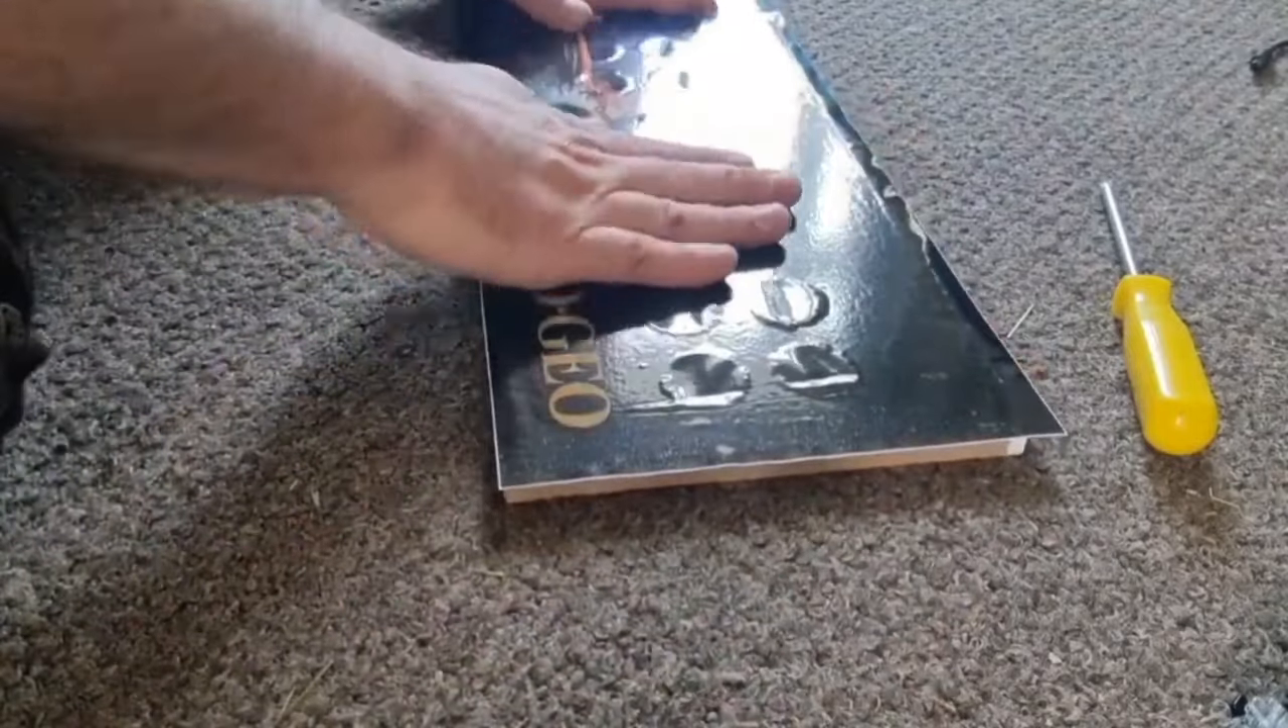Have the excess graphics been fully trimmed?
No.